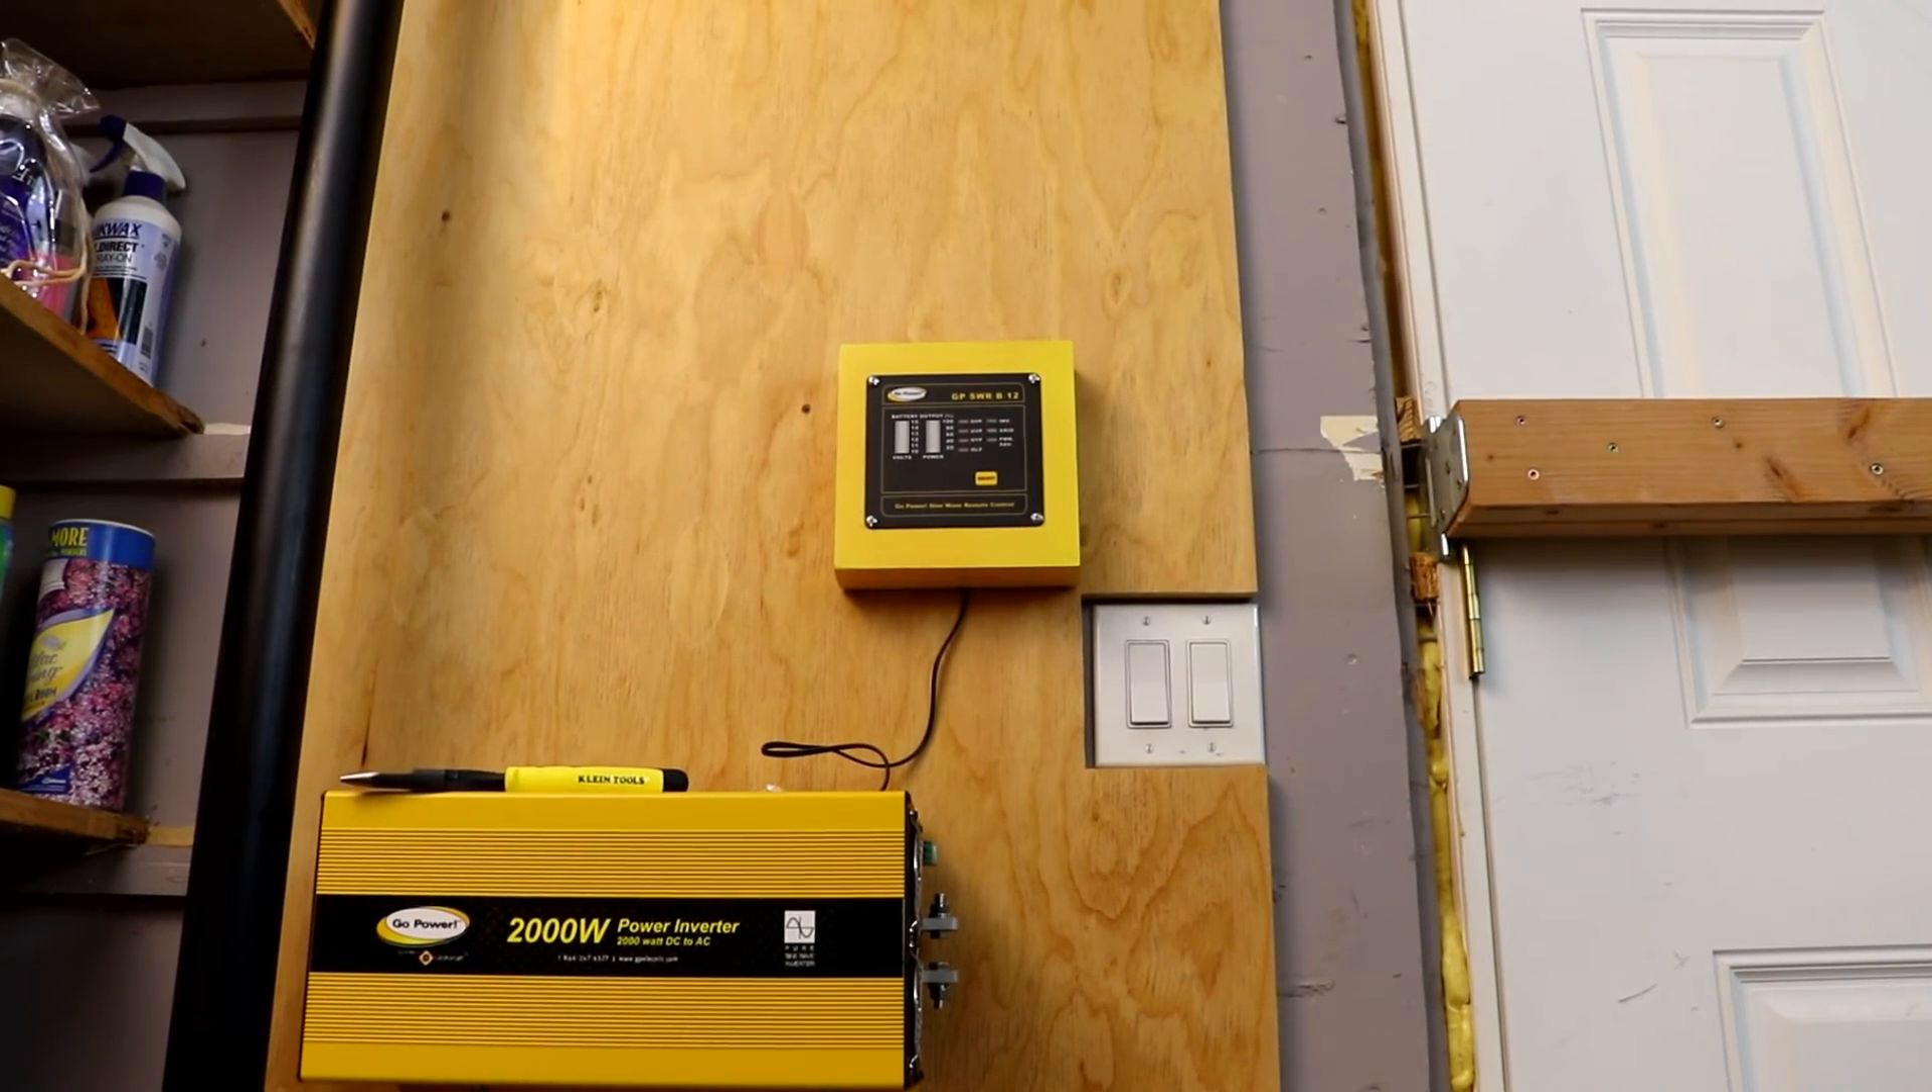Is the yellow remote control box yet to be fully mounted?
No.